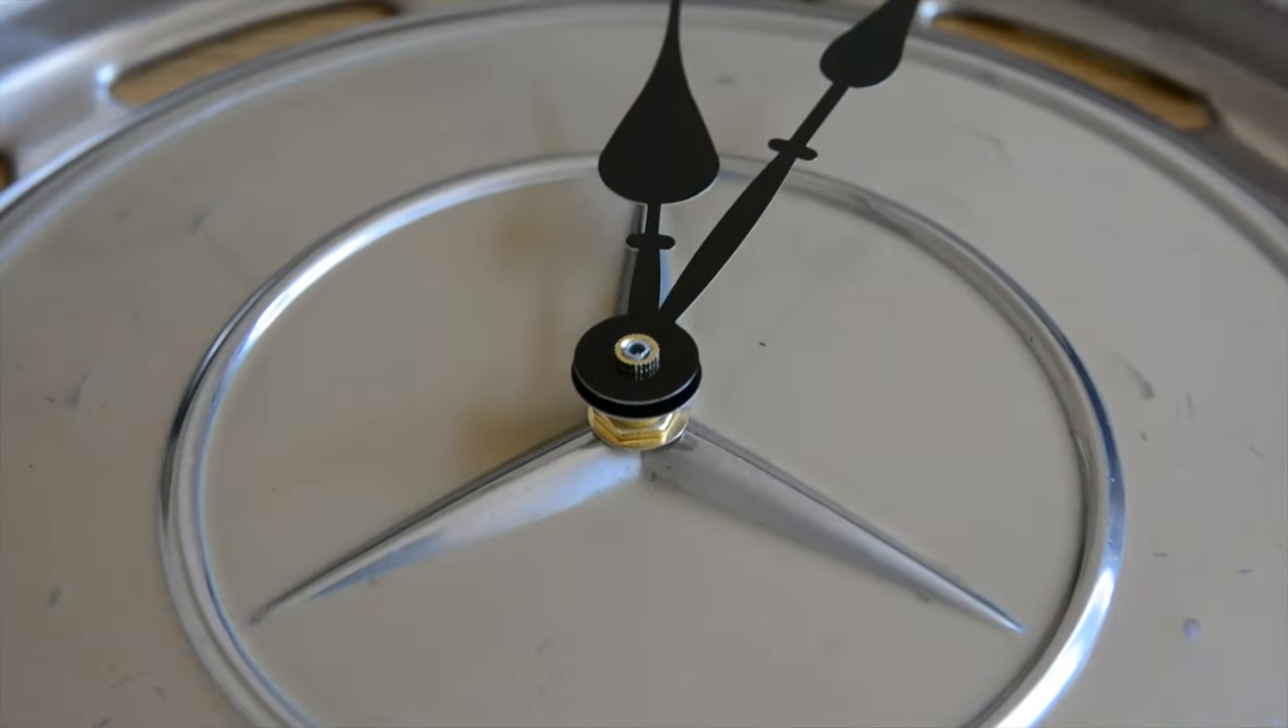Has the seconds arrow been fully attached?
No.